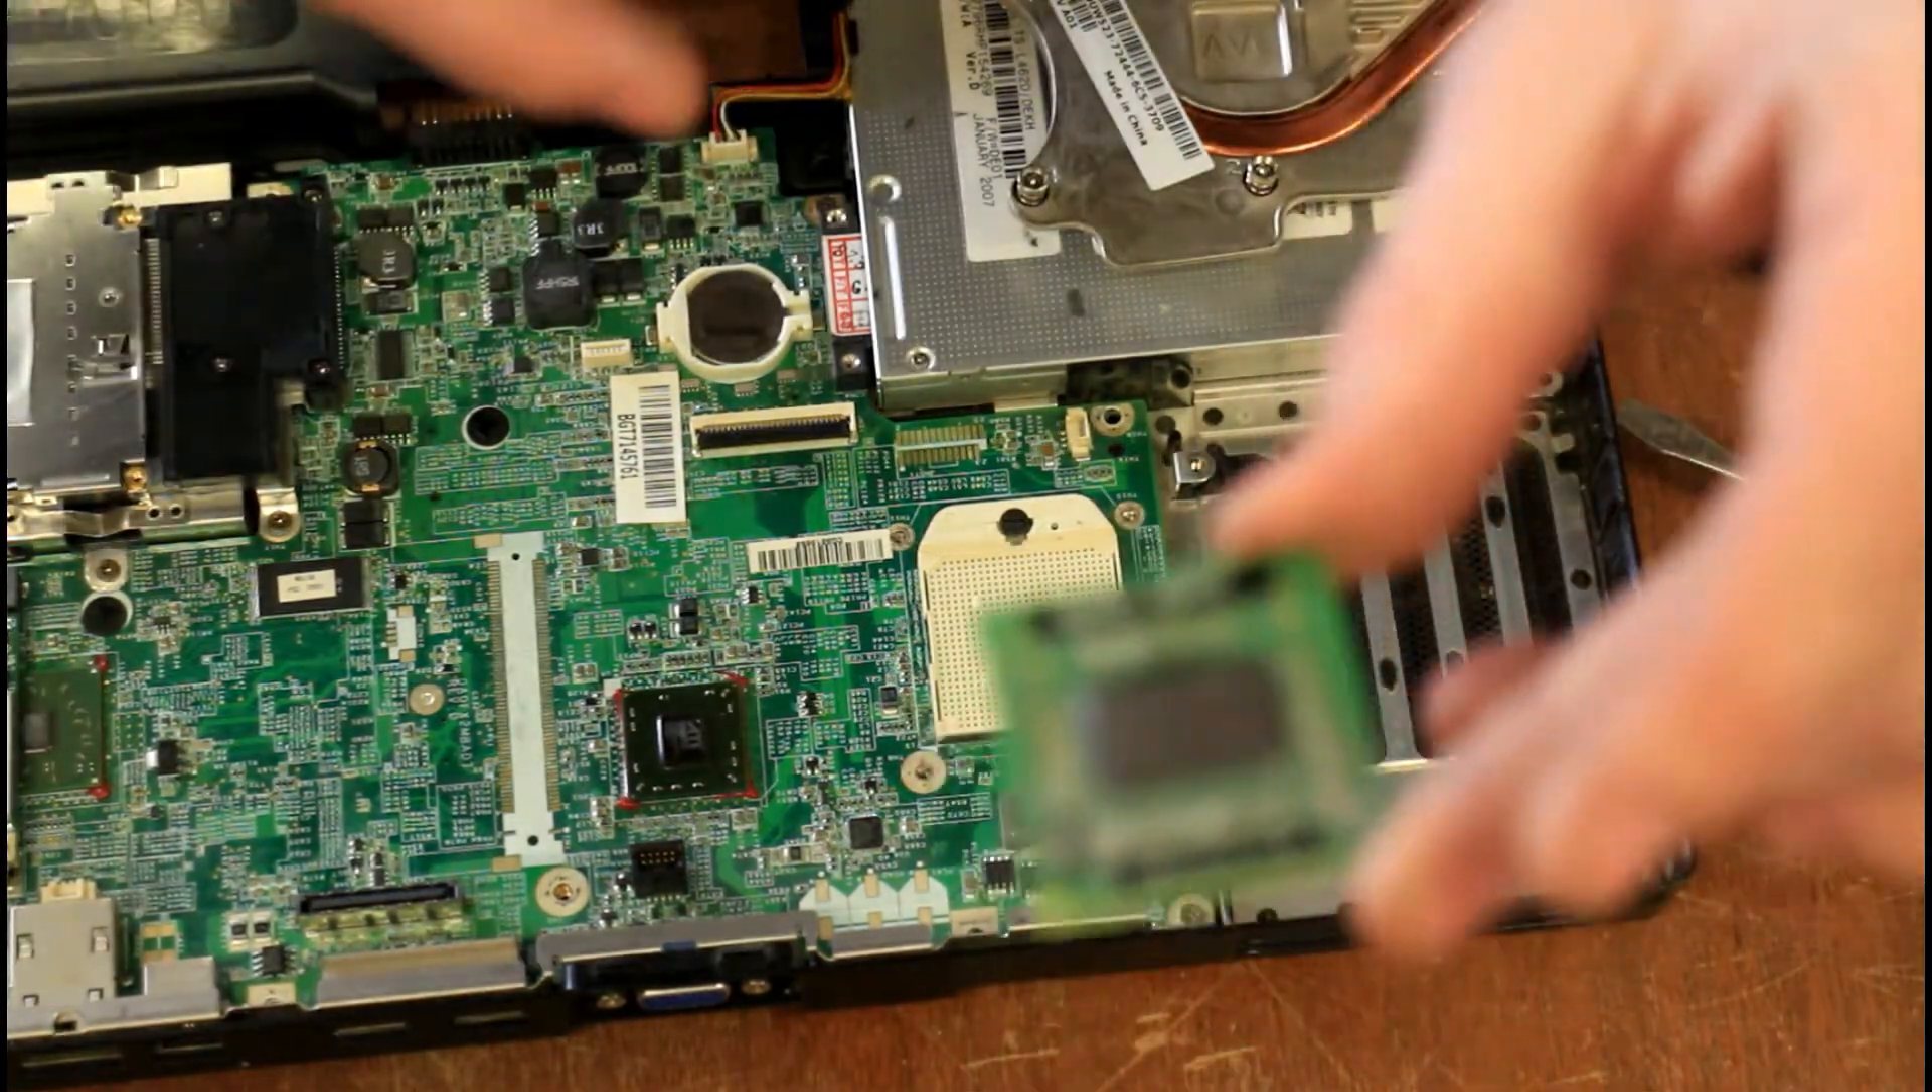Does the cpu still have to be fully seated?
Yes.